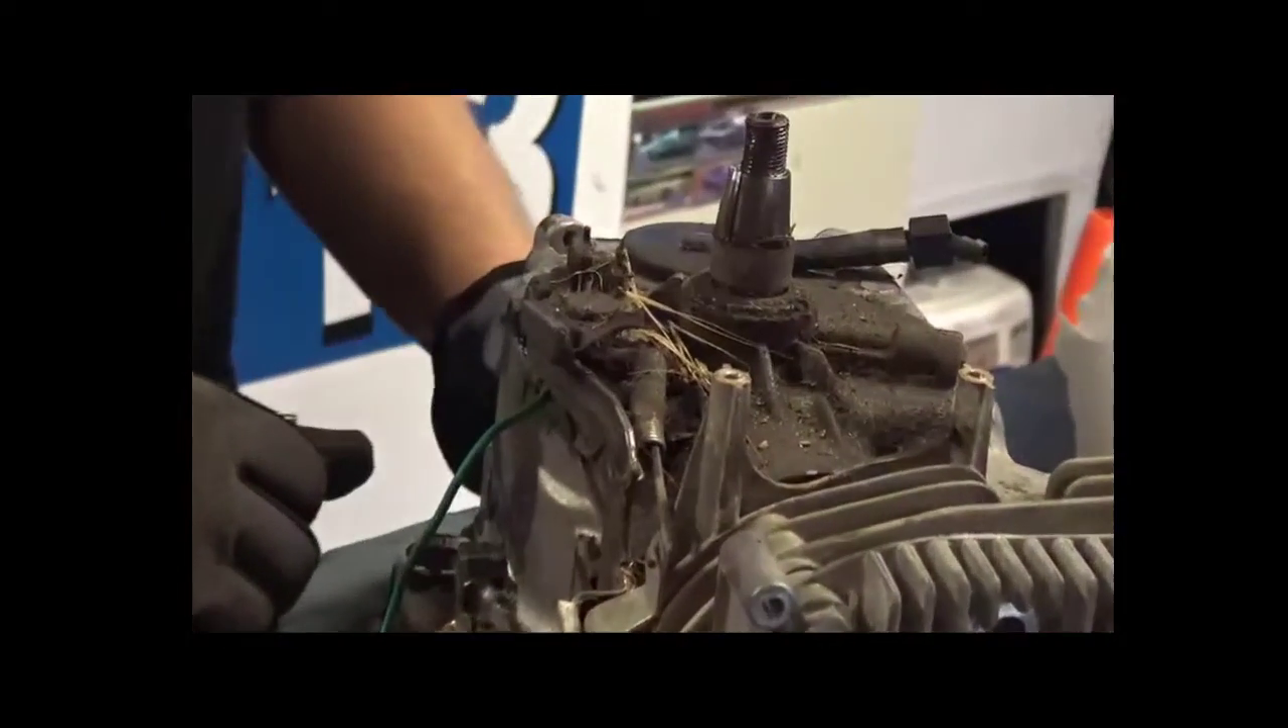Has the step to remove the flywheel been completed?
Yes.